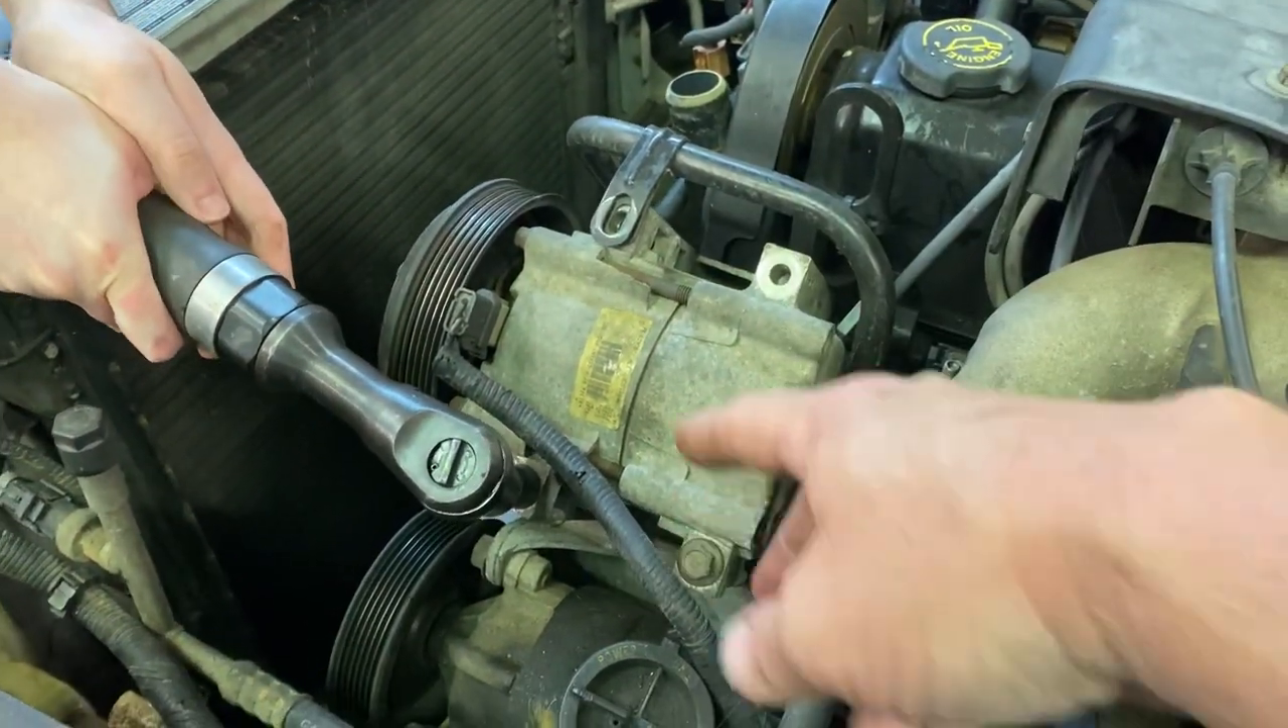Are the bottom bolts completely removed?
No.